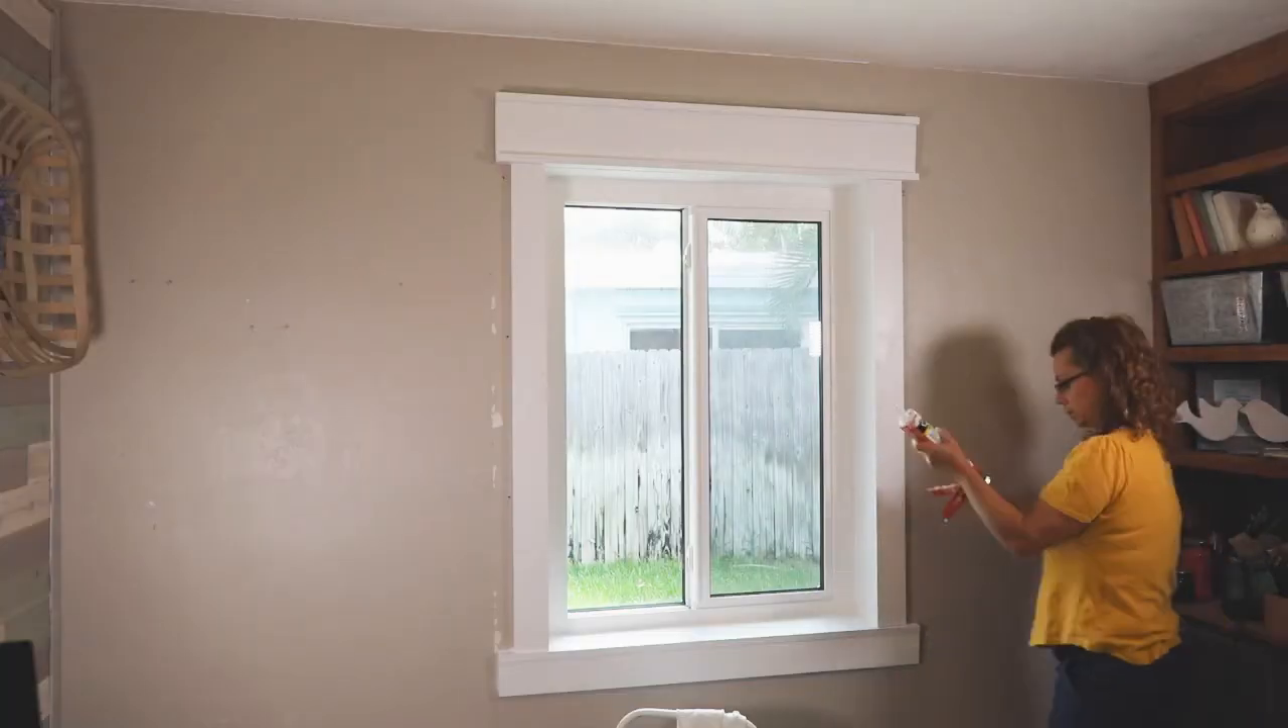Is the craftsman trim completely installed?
Yes.